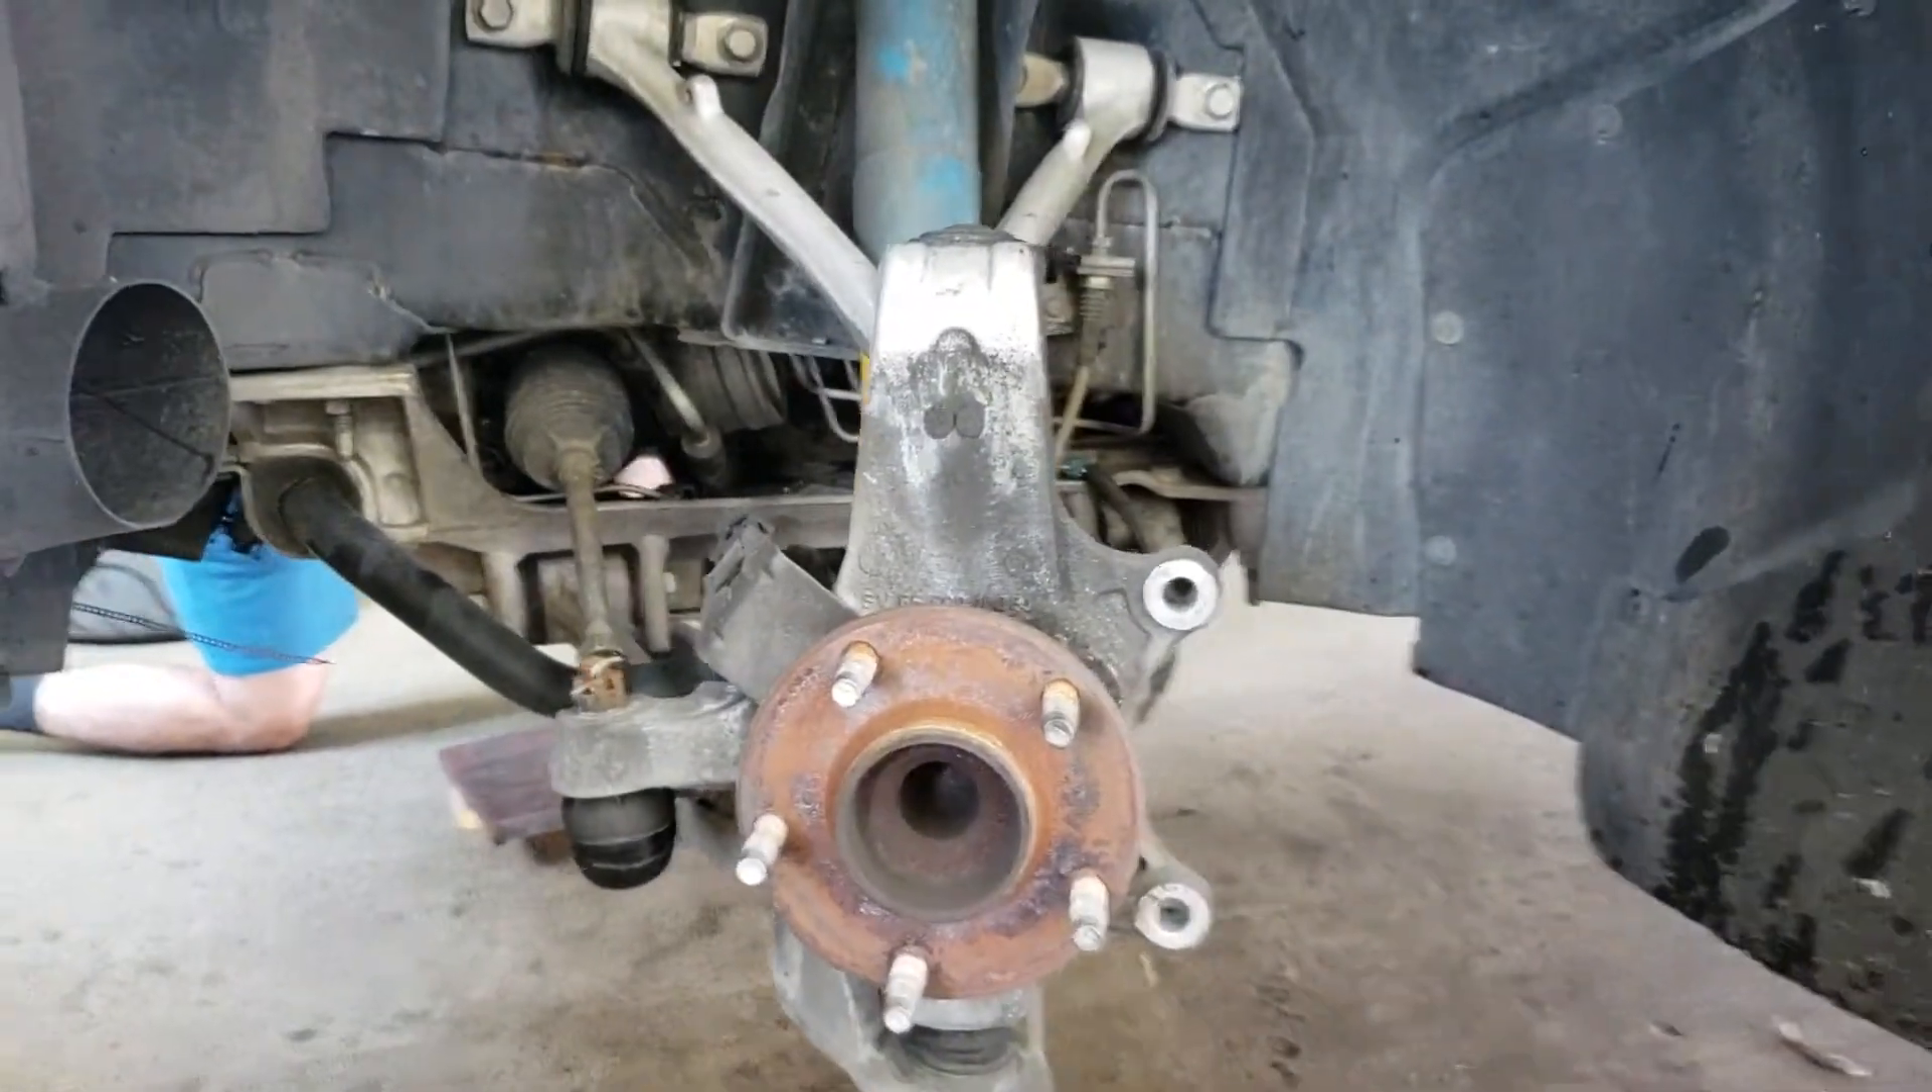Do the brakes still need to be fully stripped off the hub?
No.